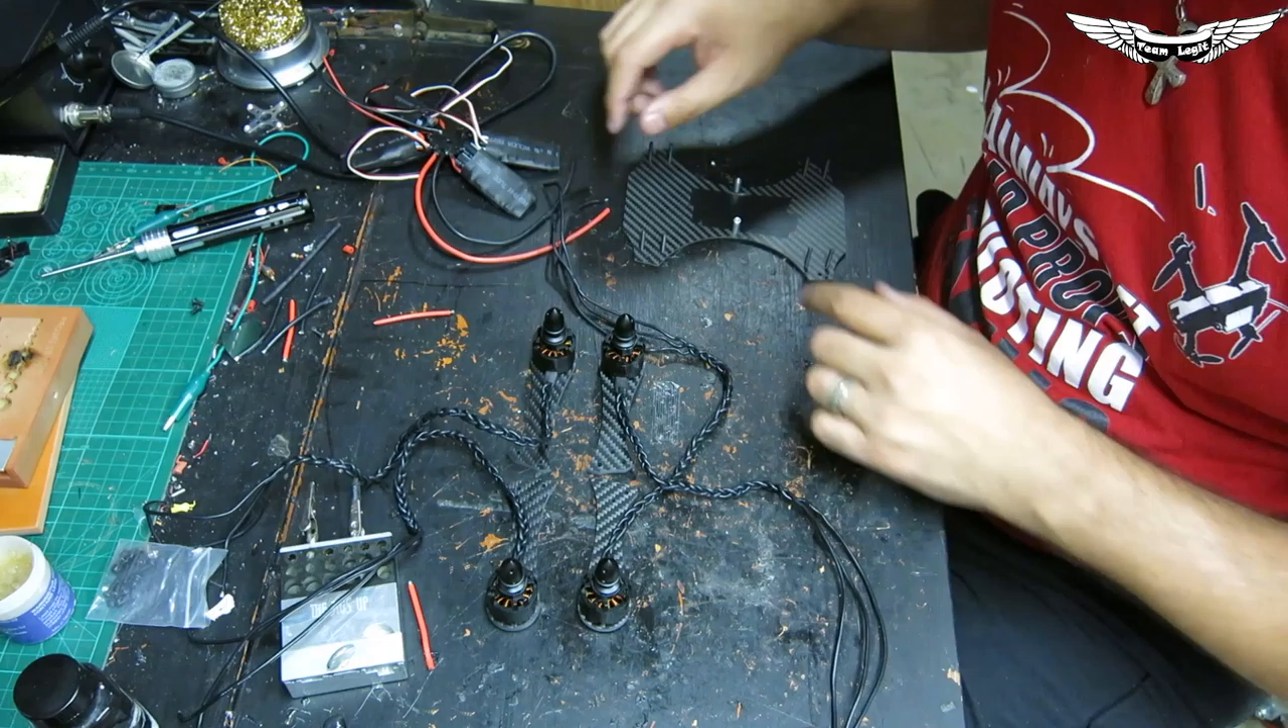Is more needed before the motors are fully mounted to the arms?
No.